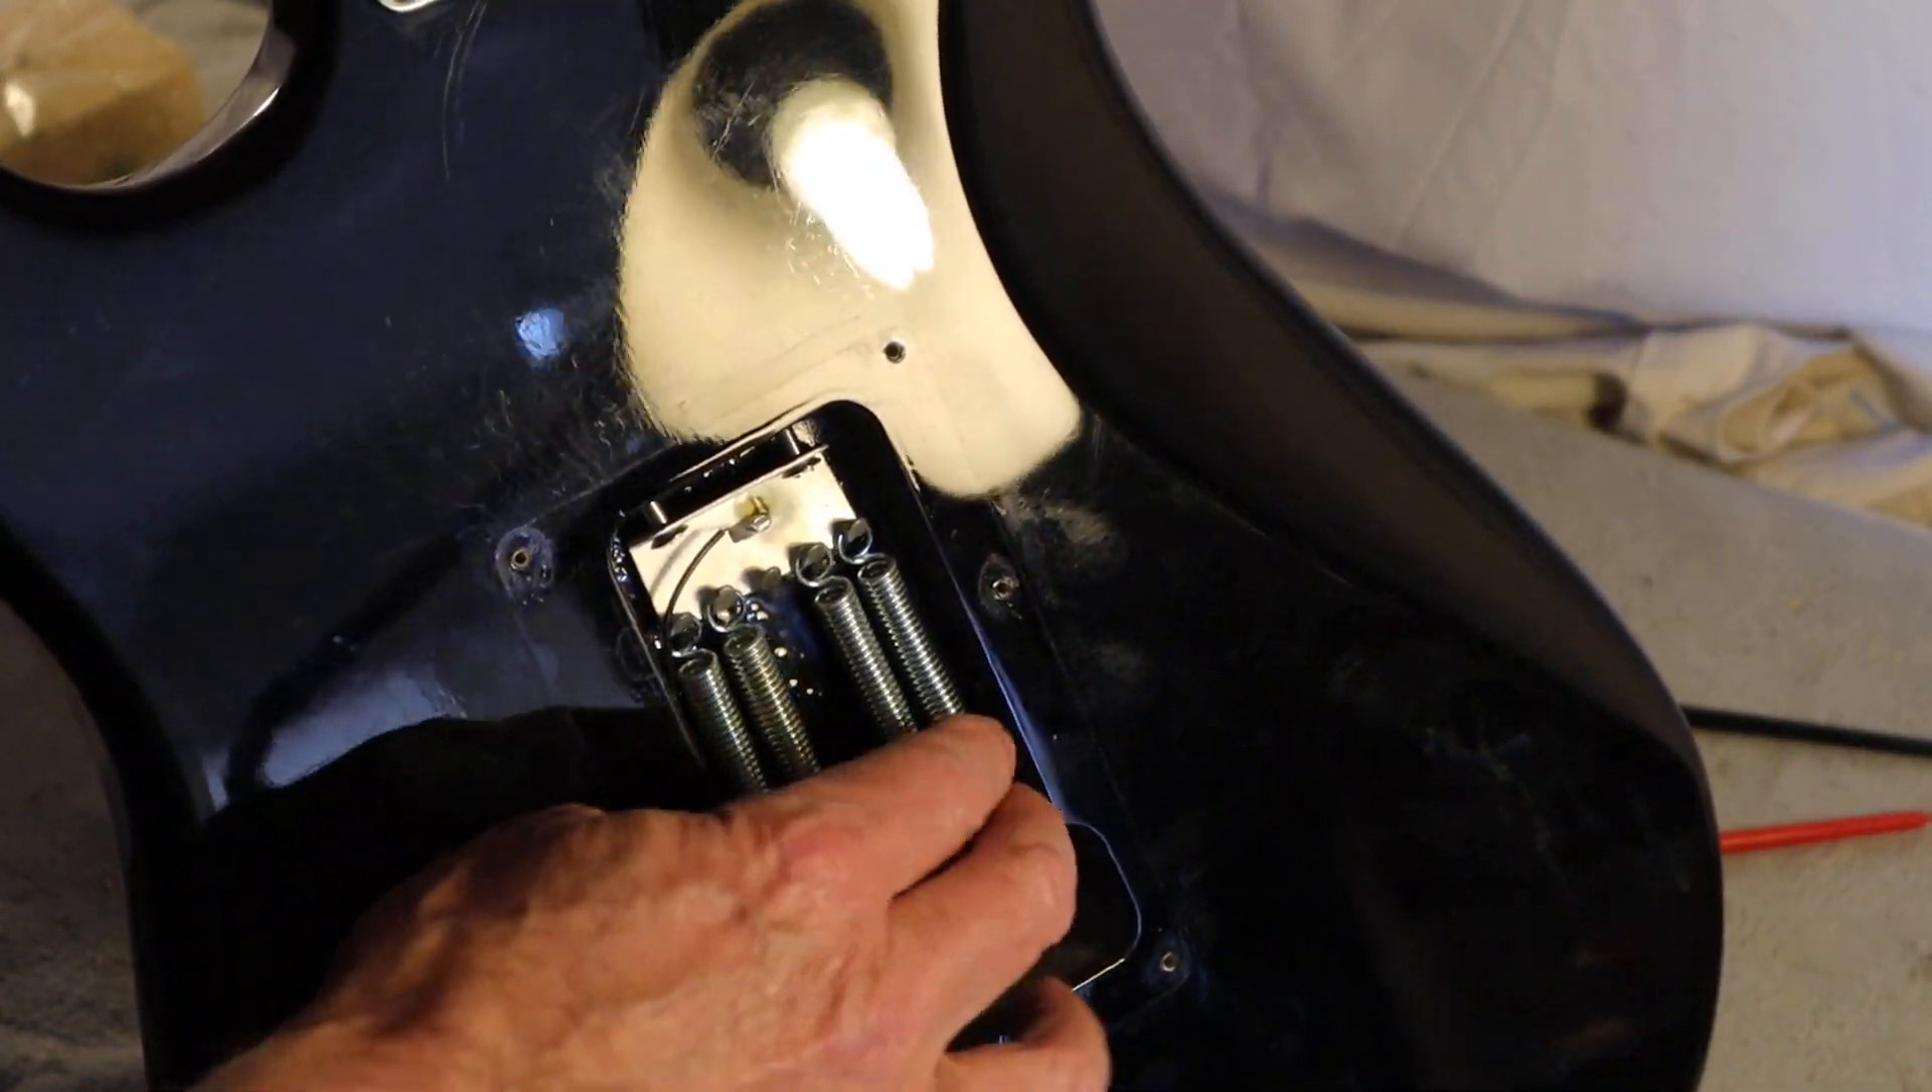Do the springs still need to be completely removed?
Yes.